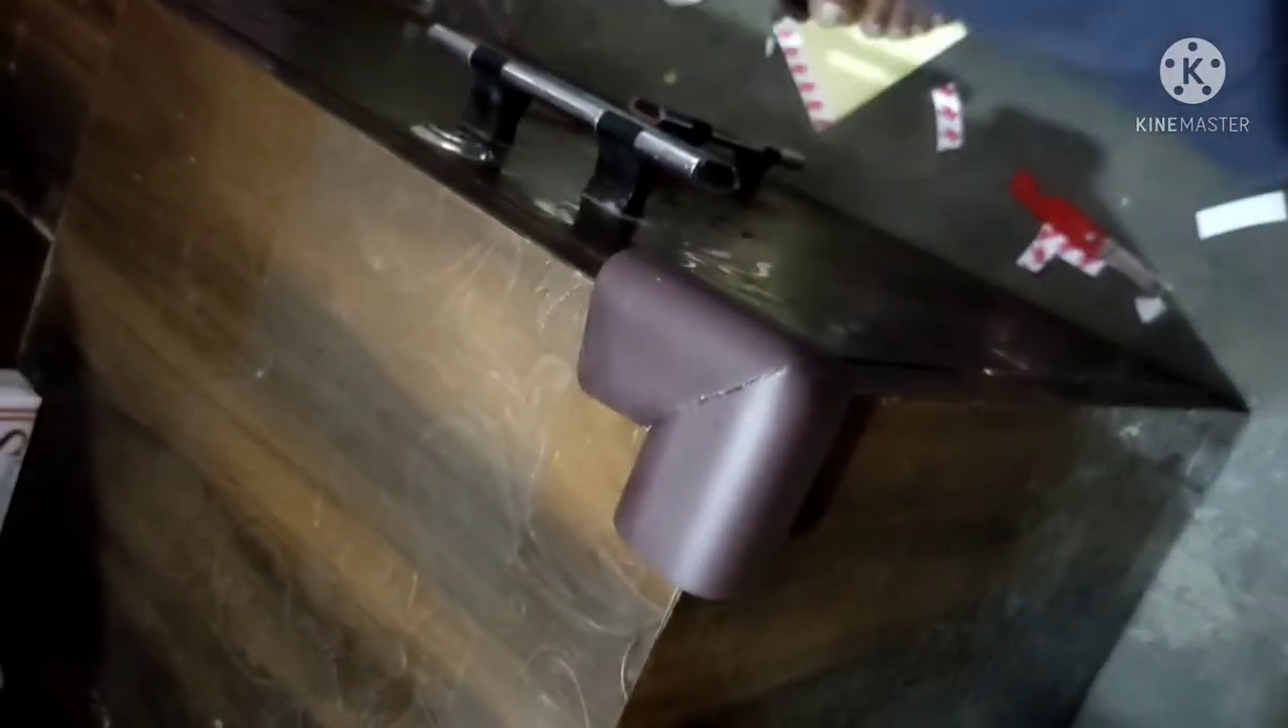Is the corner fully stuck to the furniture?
Yes.